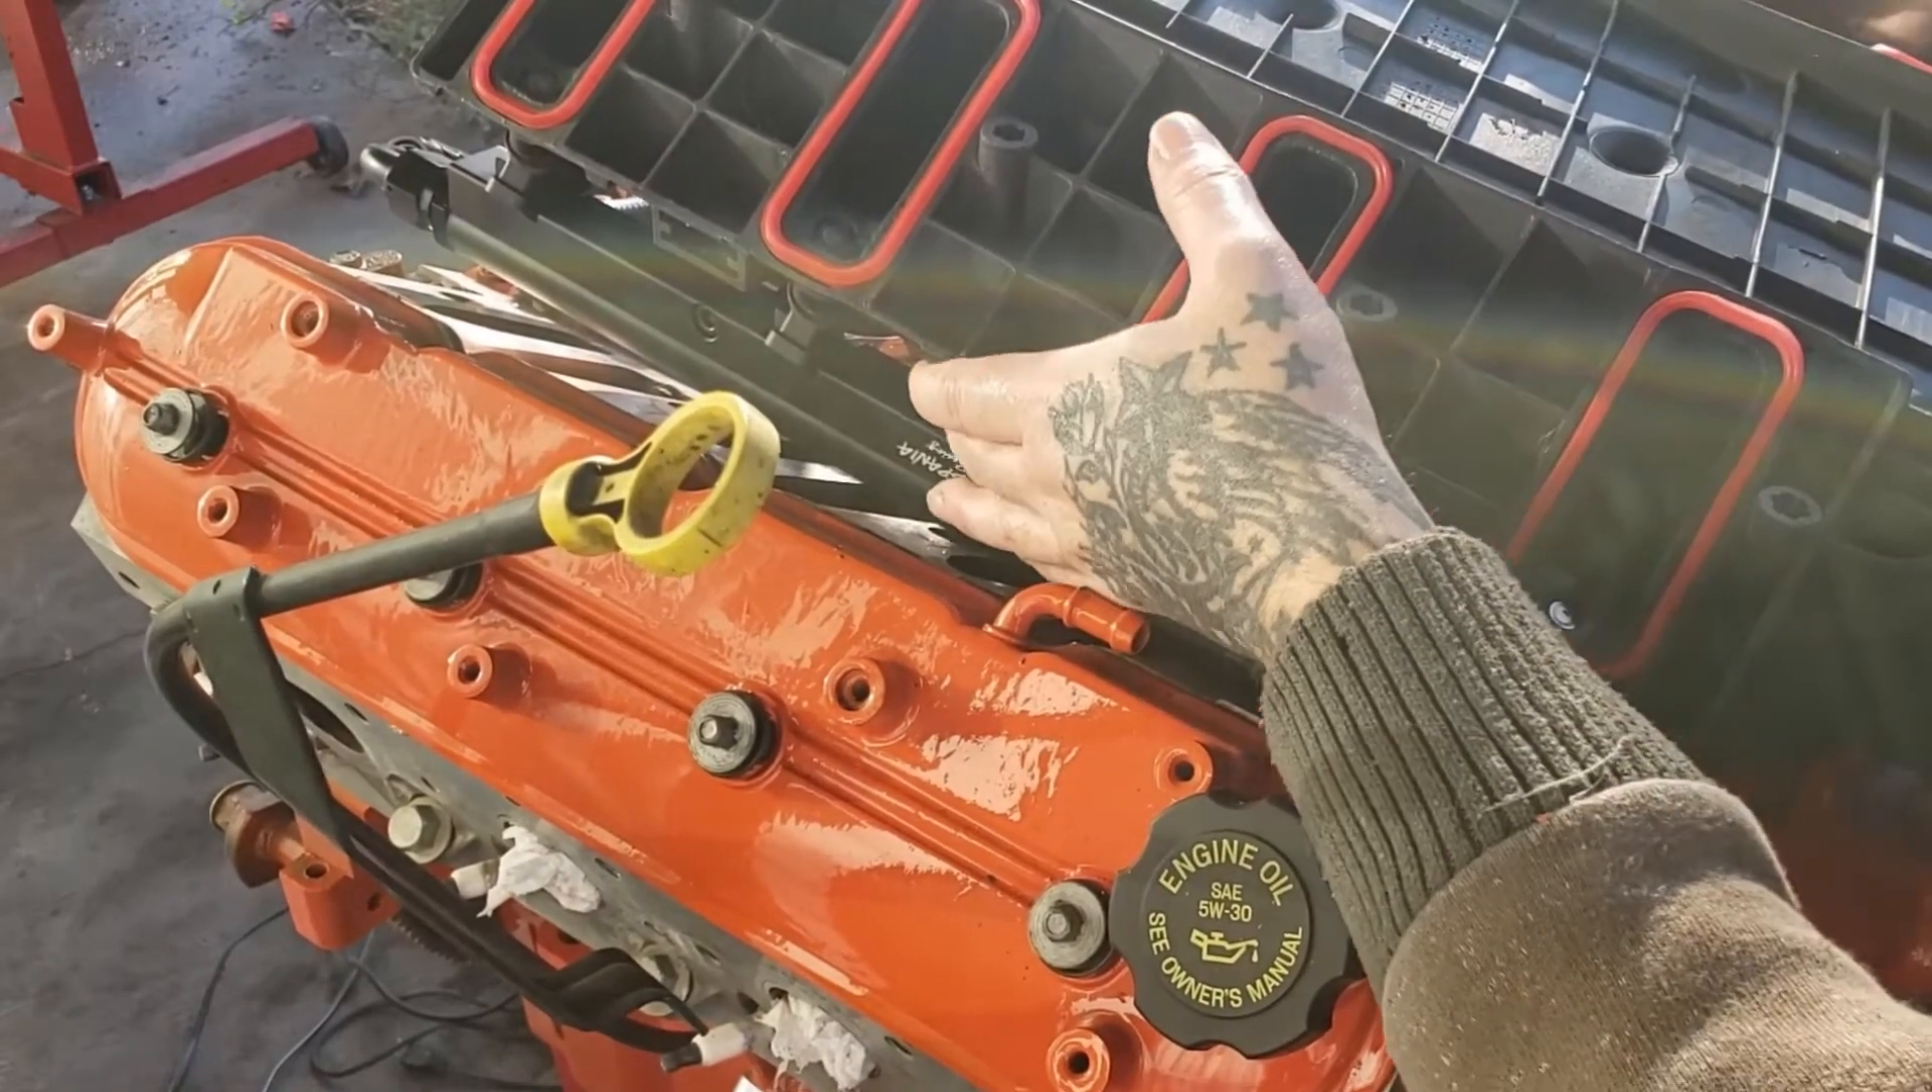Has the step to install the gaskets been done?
Yes.